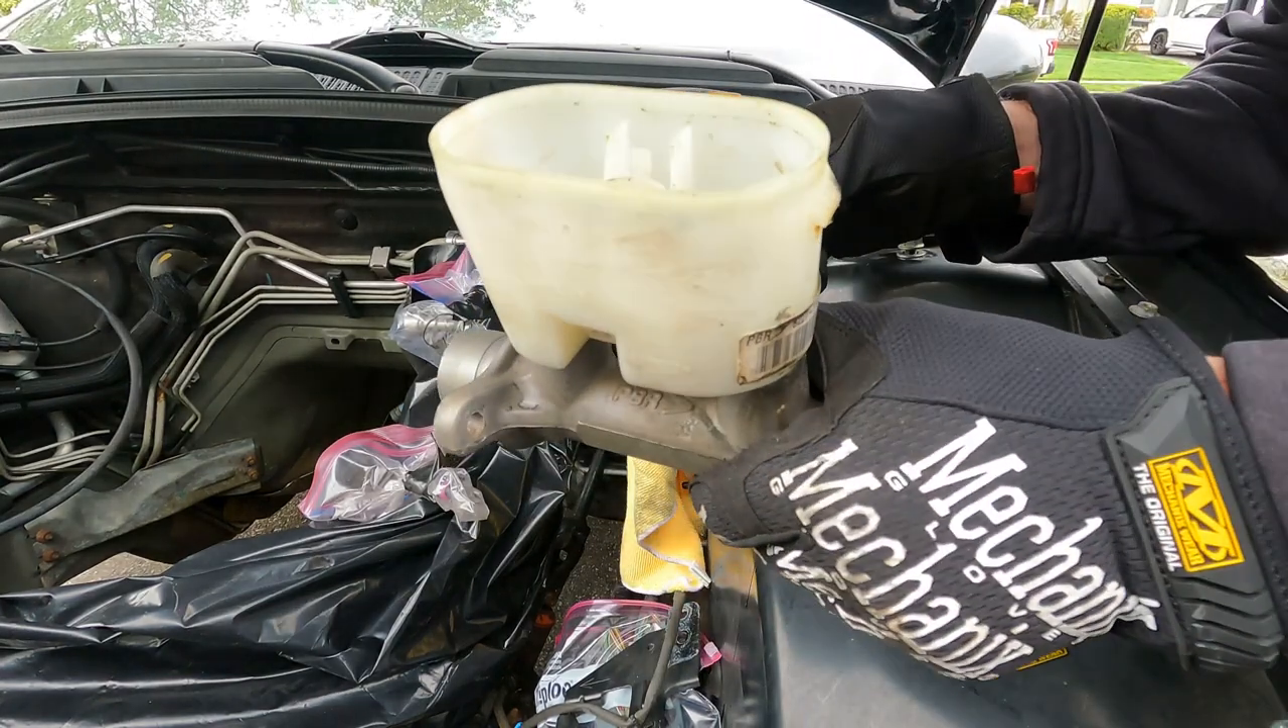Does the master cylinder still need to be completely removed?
No.